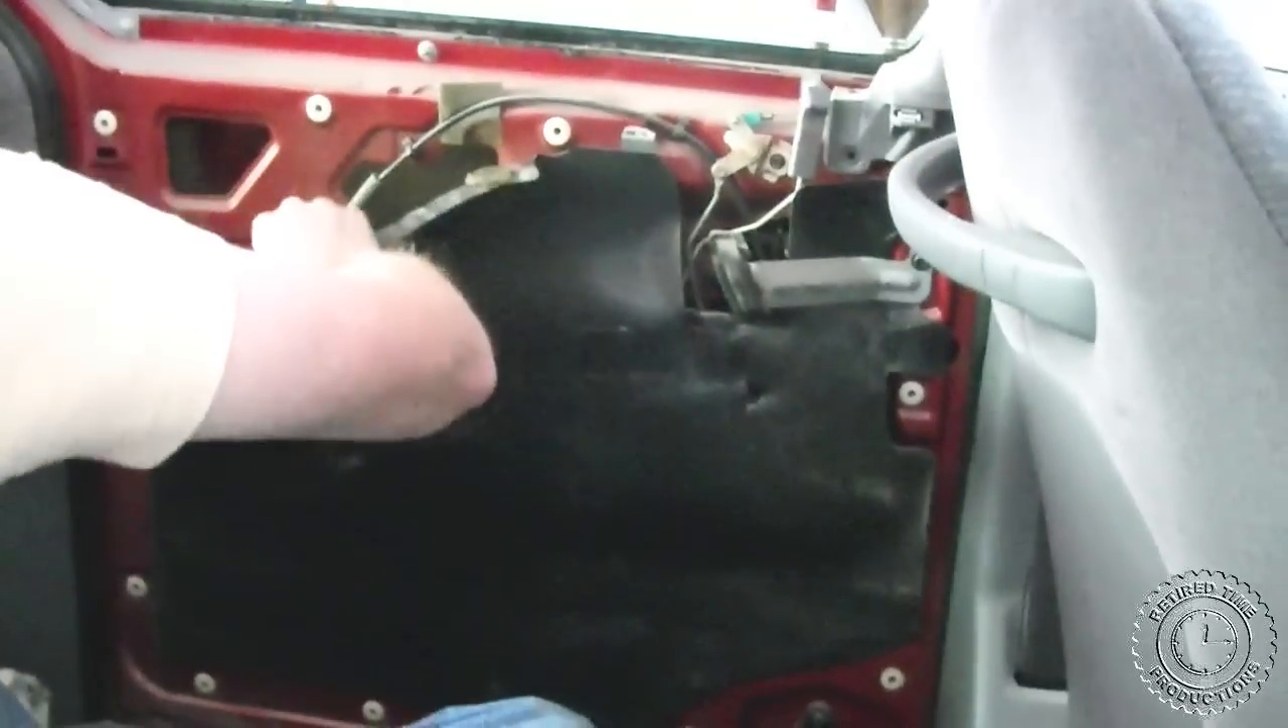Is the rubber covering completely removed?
No.